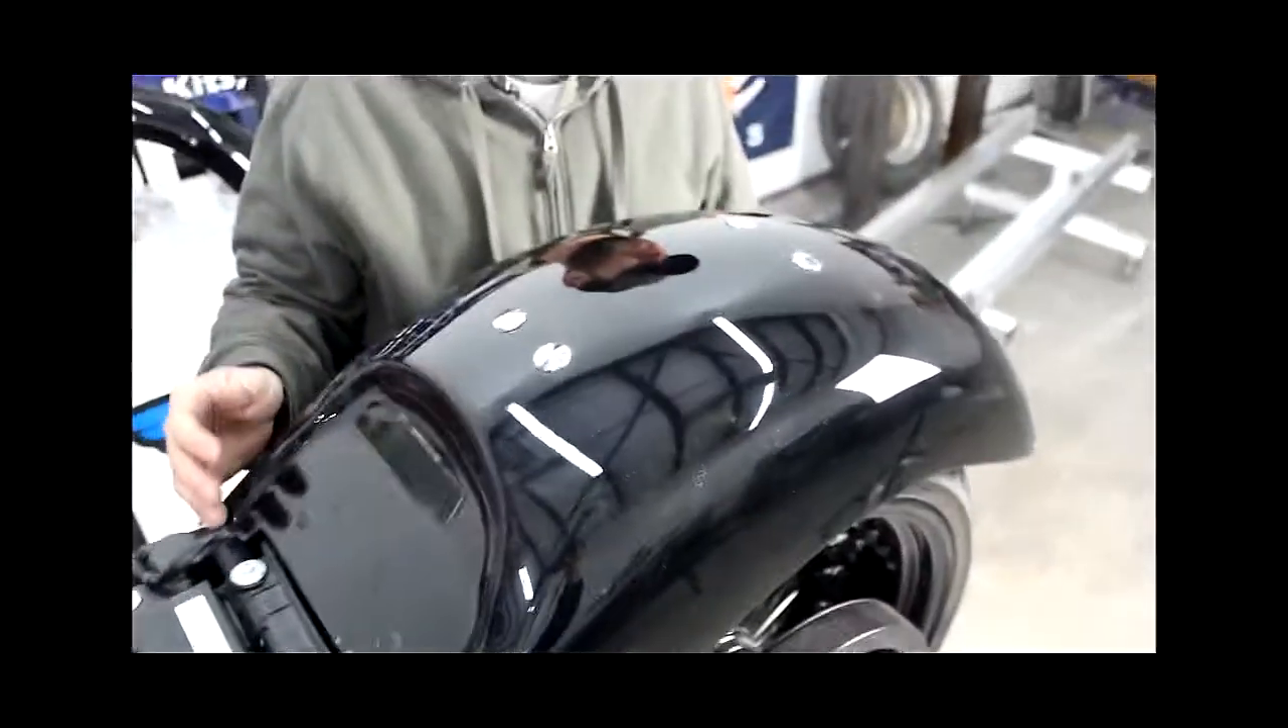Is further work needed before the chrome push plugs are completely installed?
No.